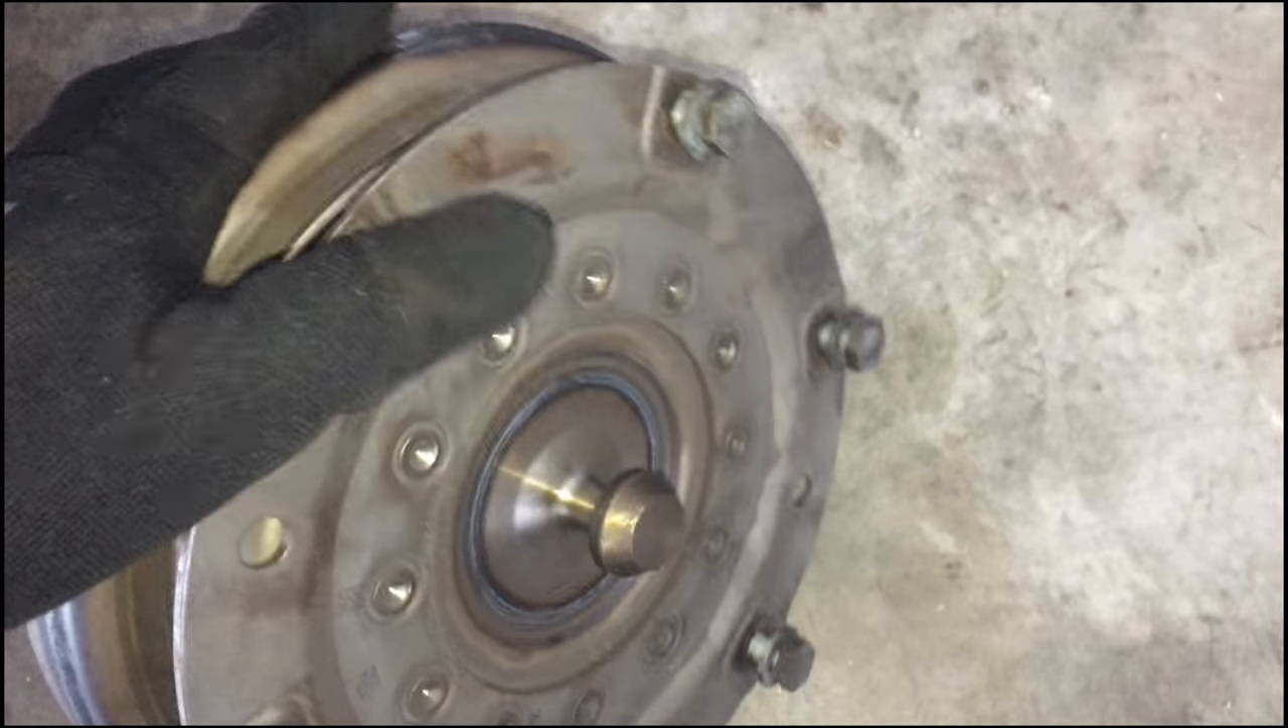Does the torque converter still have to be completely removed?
No.